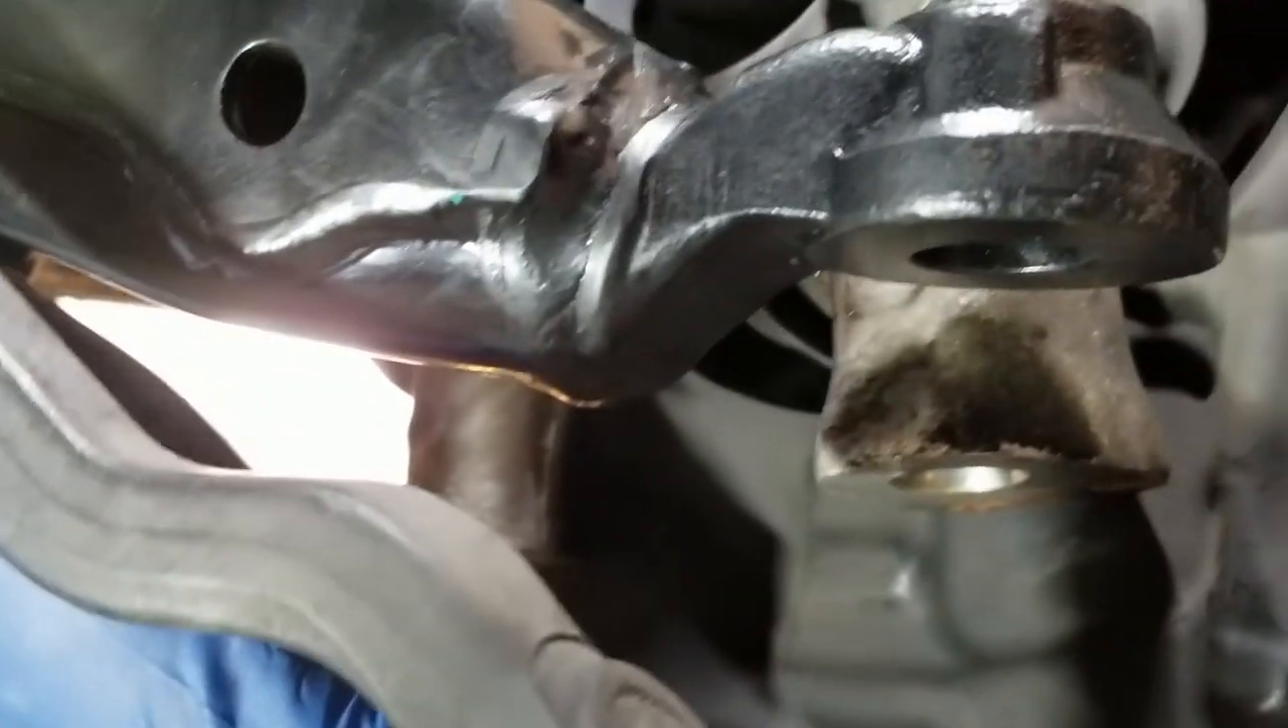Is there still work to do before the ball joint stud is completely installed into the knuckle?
Yes.